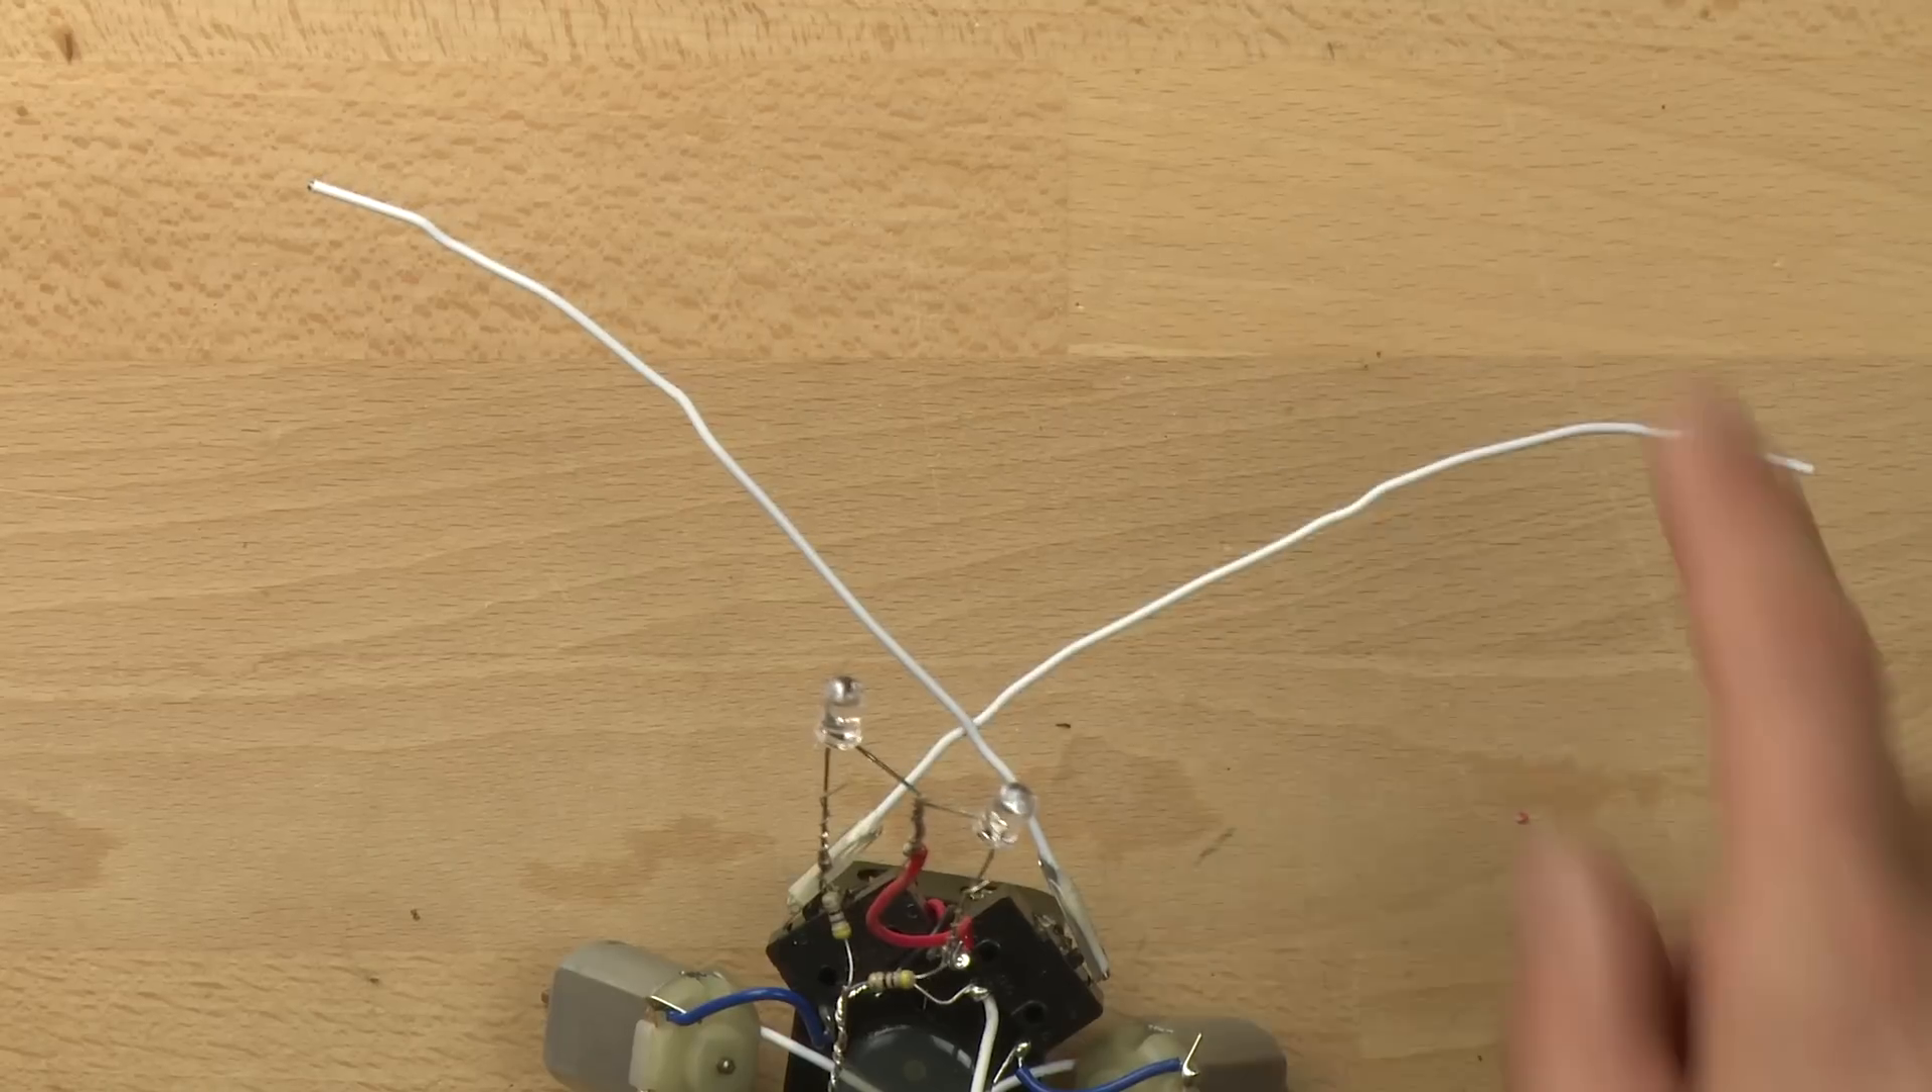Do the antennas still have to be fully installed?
No.